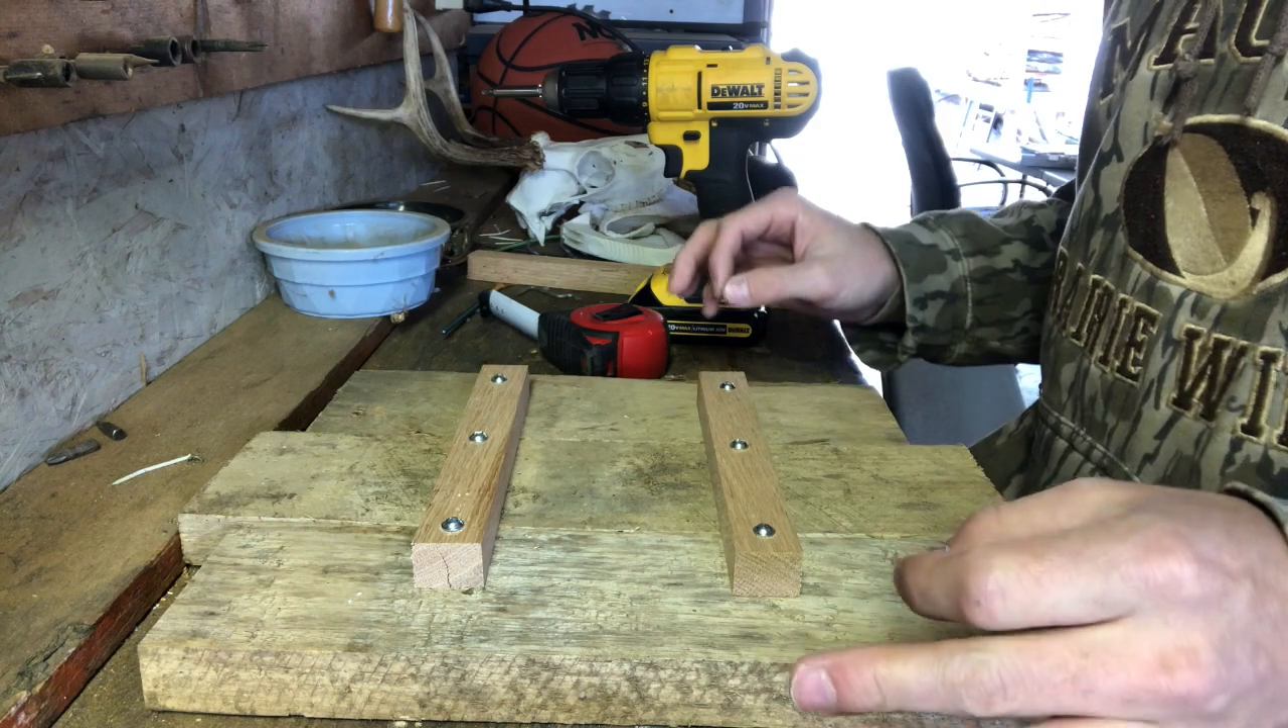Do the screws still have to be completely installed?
No.